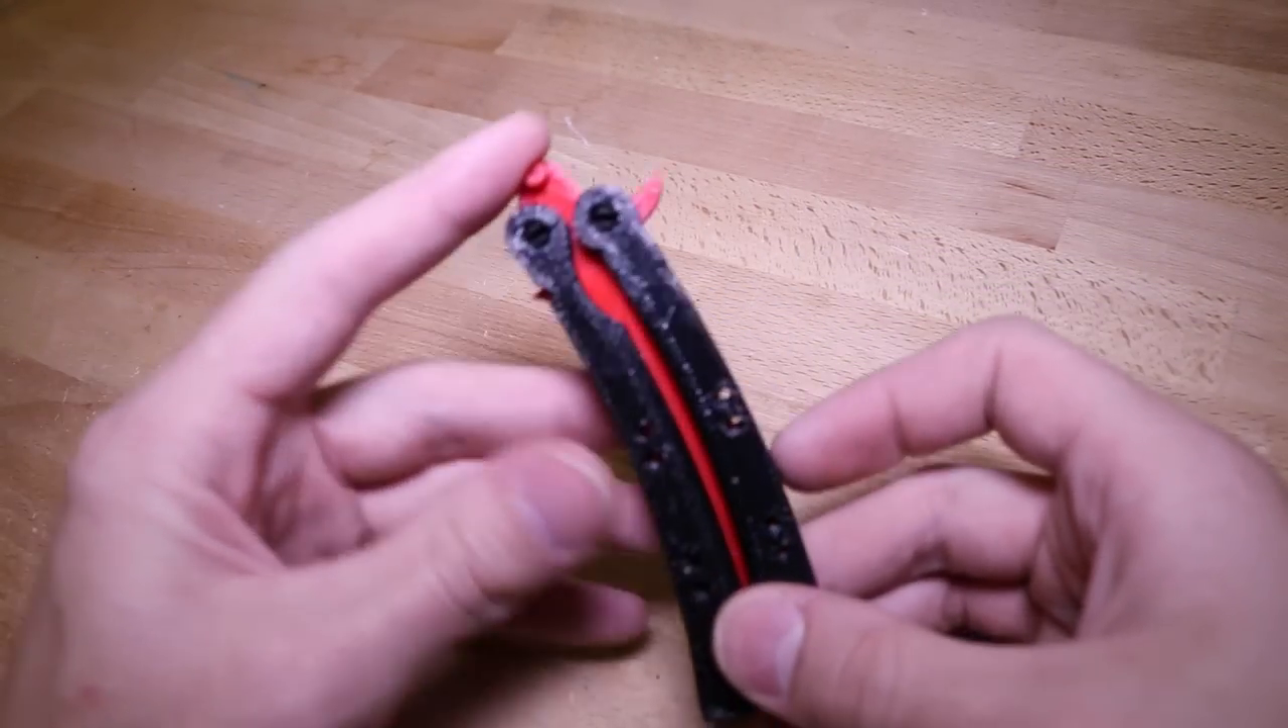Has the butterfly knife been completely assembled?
Yes.